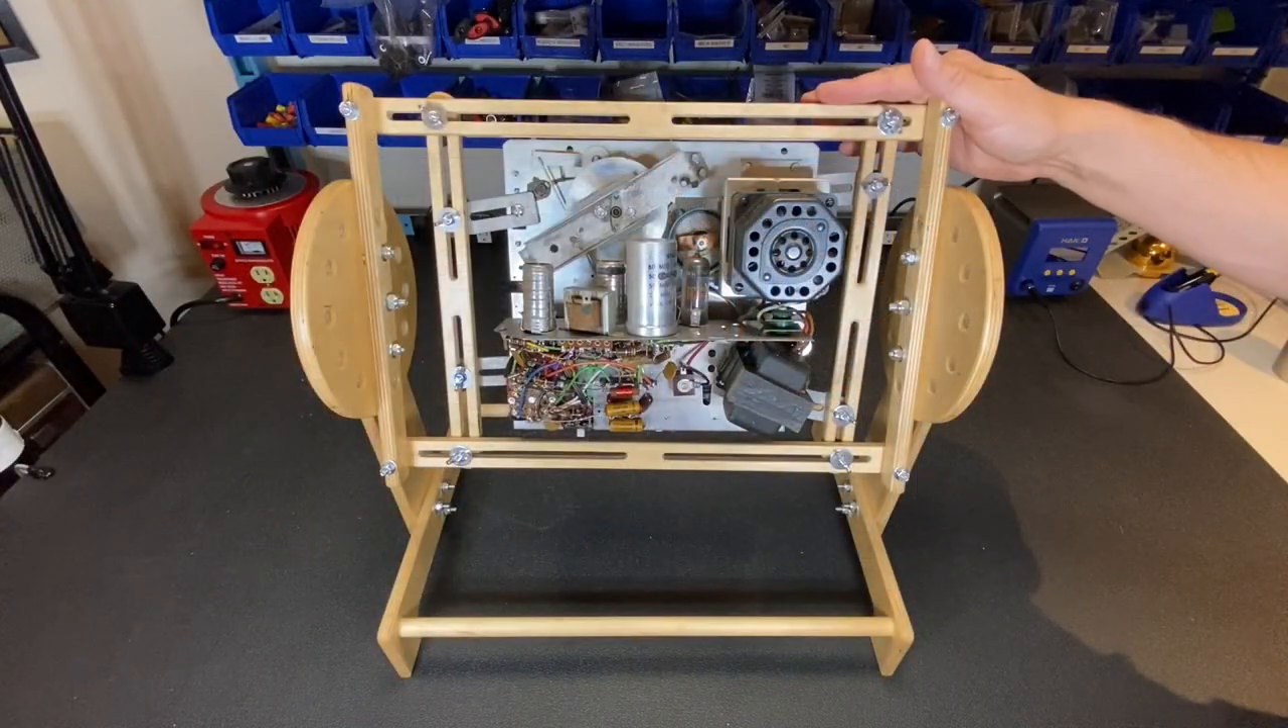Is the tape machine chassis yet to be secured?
No.